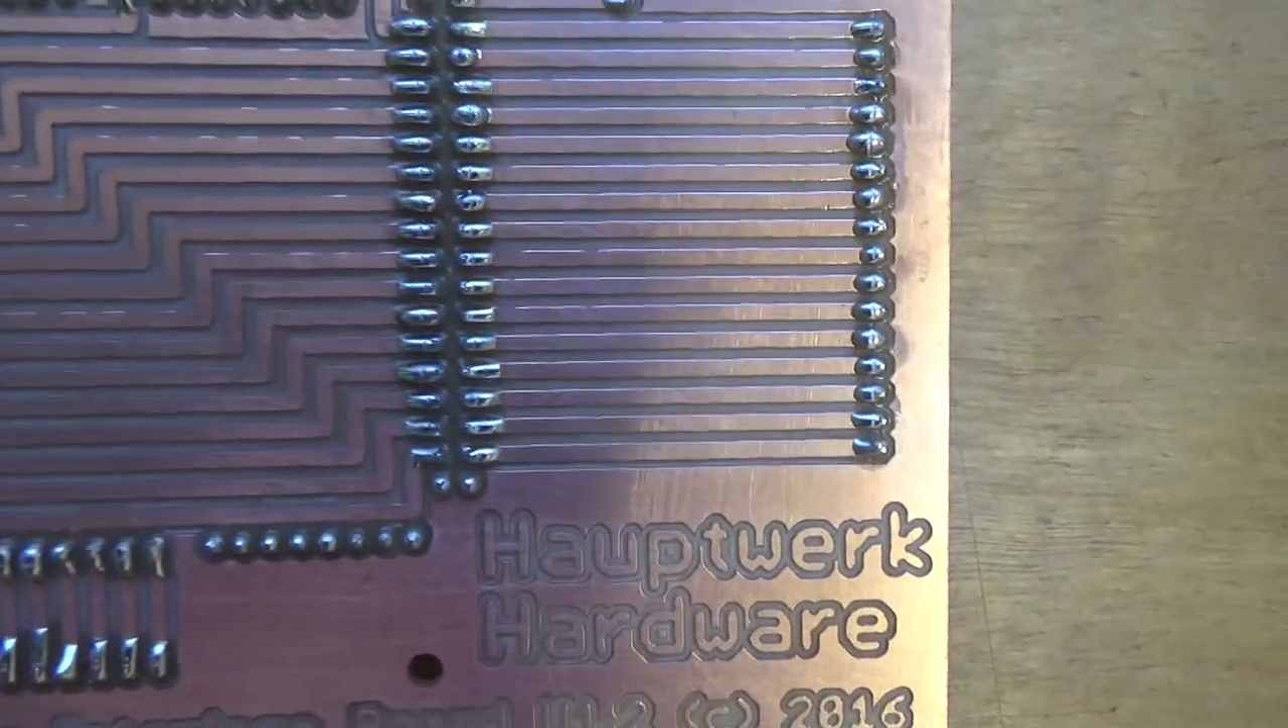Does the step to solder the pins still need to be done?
No.